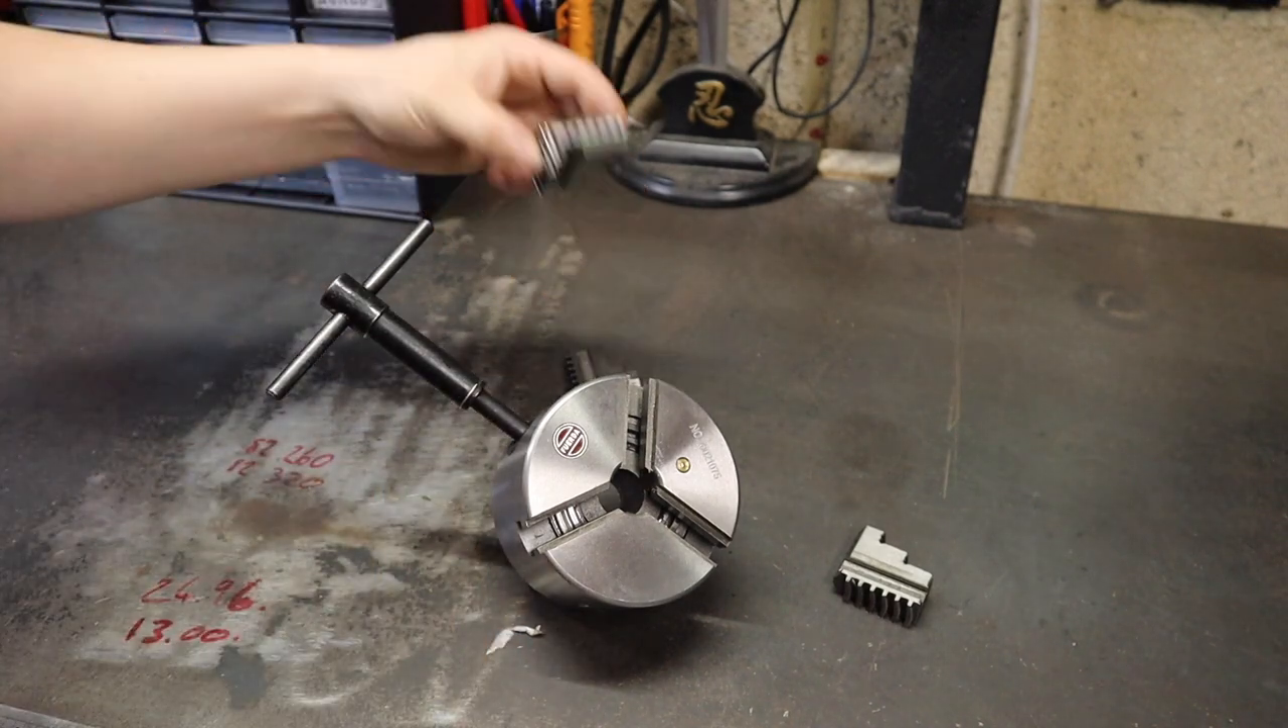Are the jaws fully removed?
Yes.